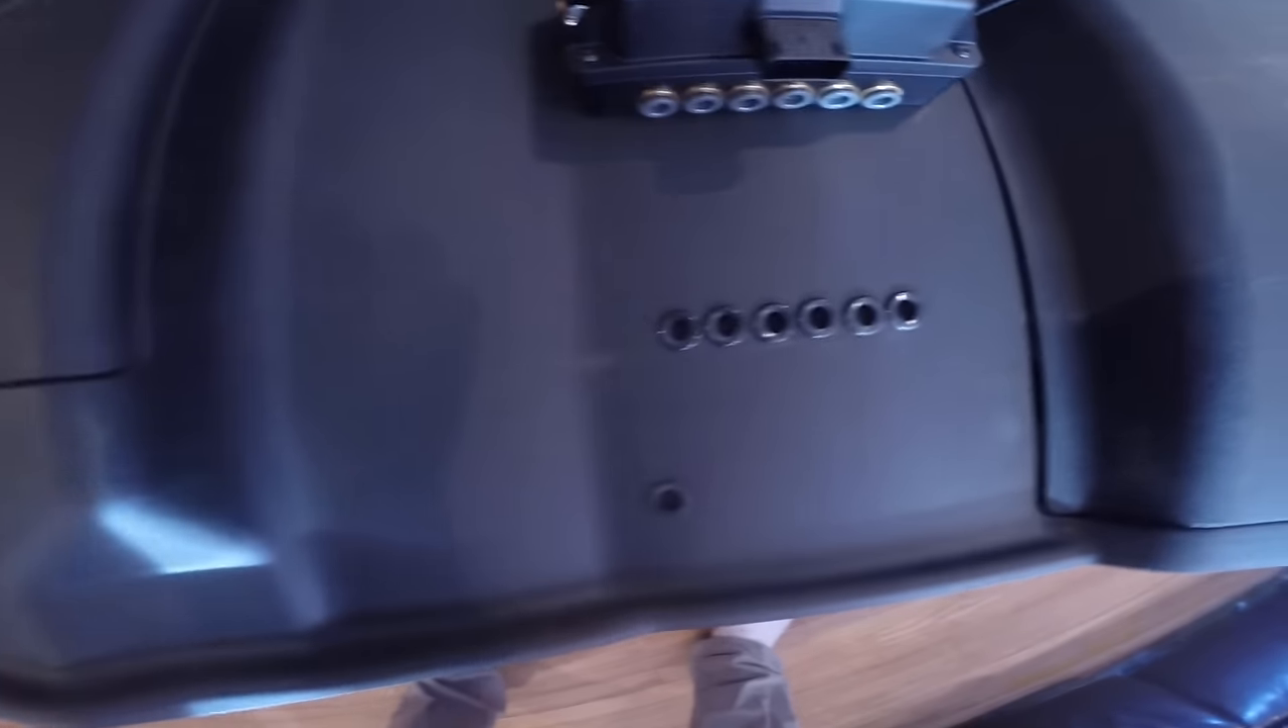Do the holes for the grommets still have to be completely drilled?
No.